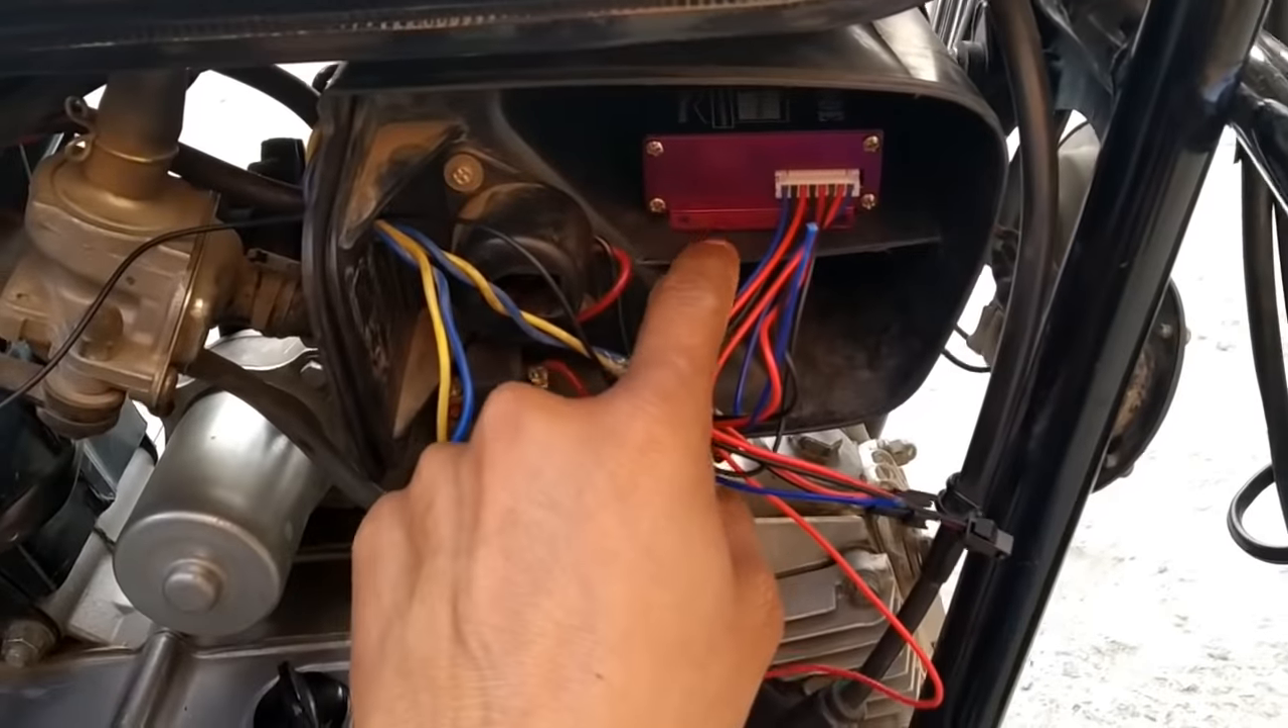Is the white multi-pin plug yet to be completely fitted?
No.